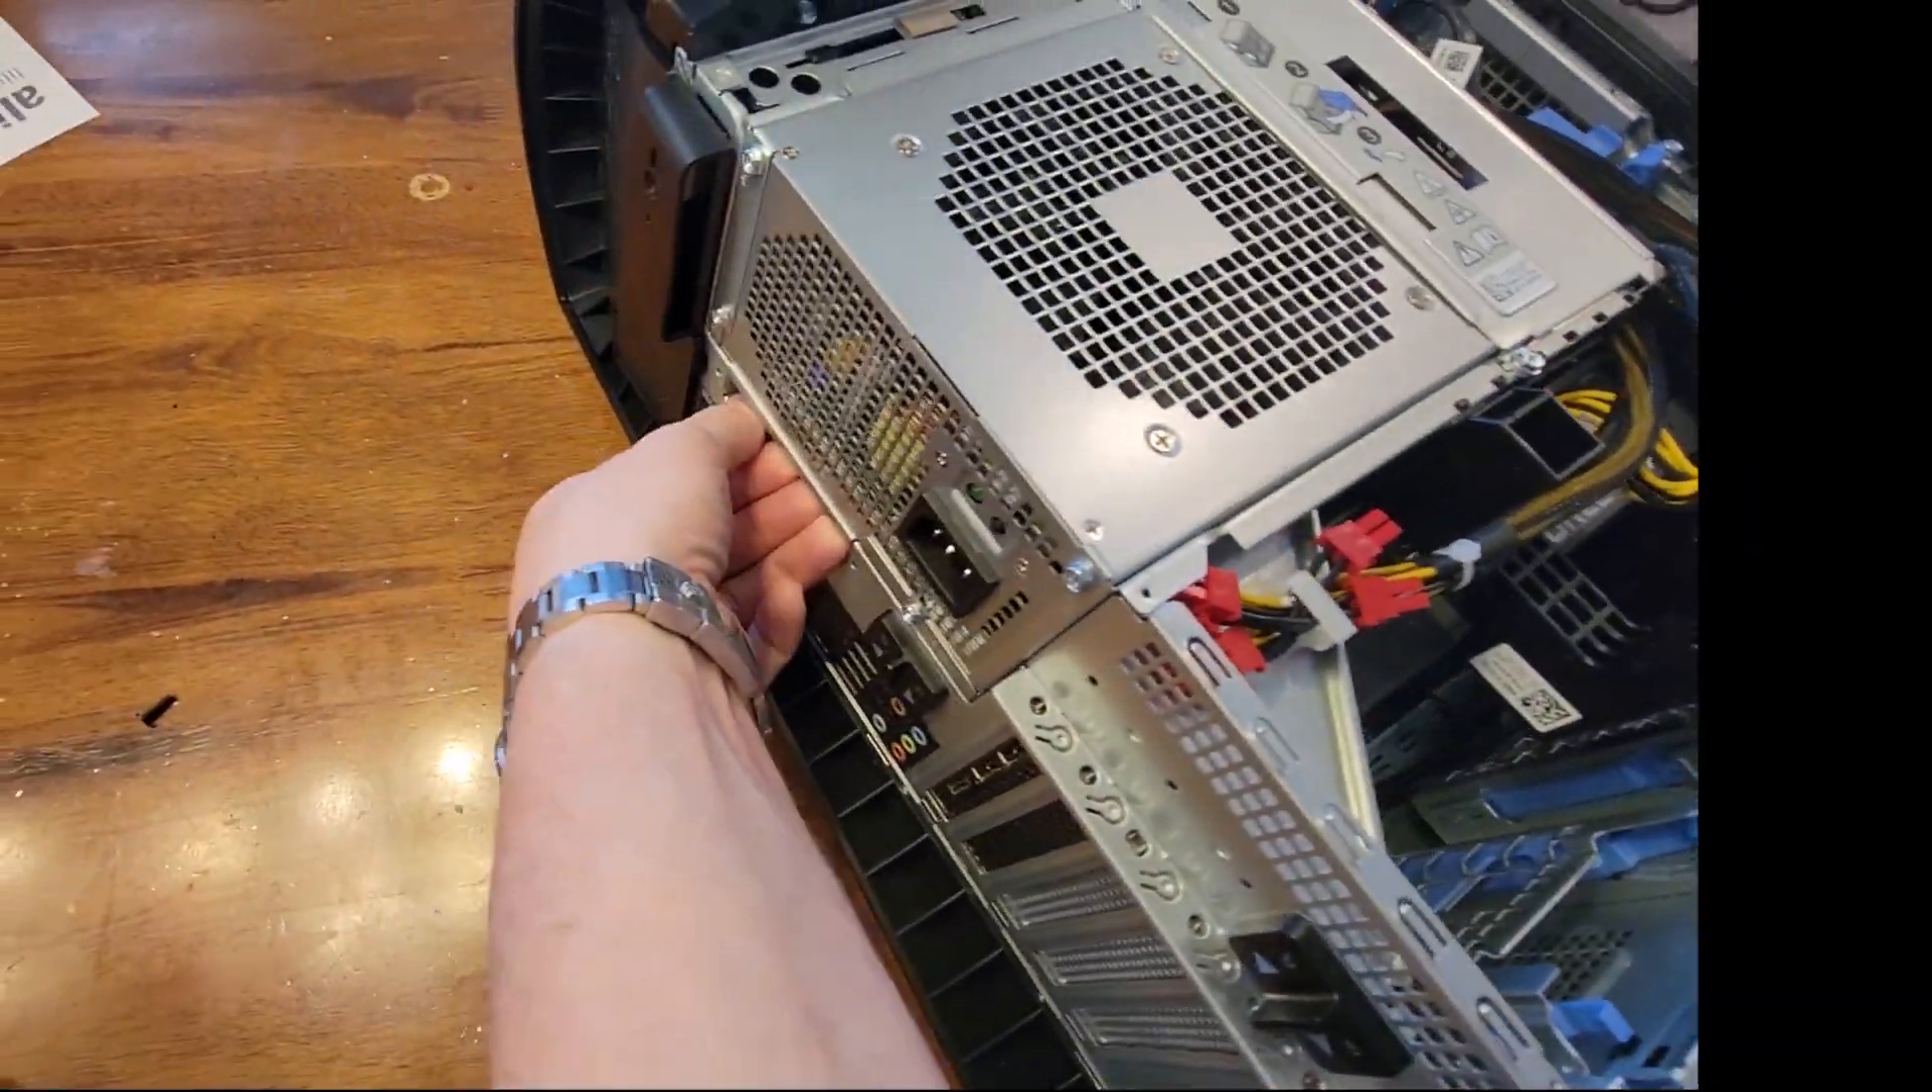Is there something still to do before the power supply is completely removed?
Yes.